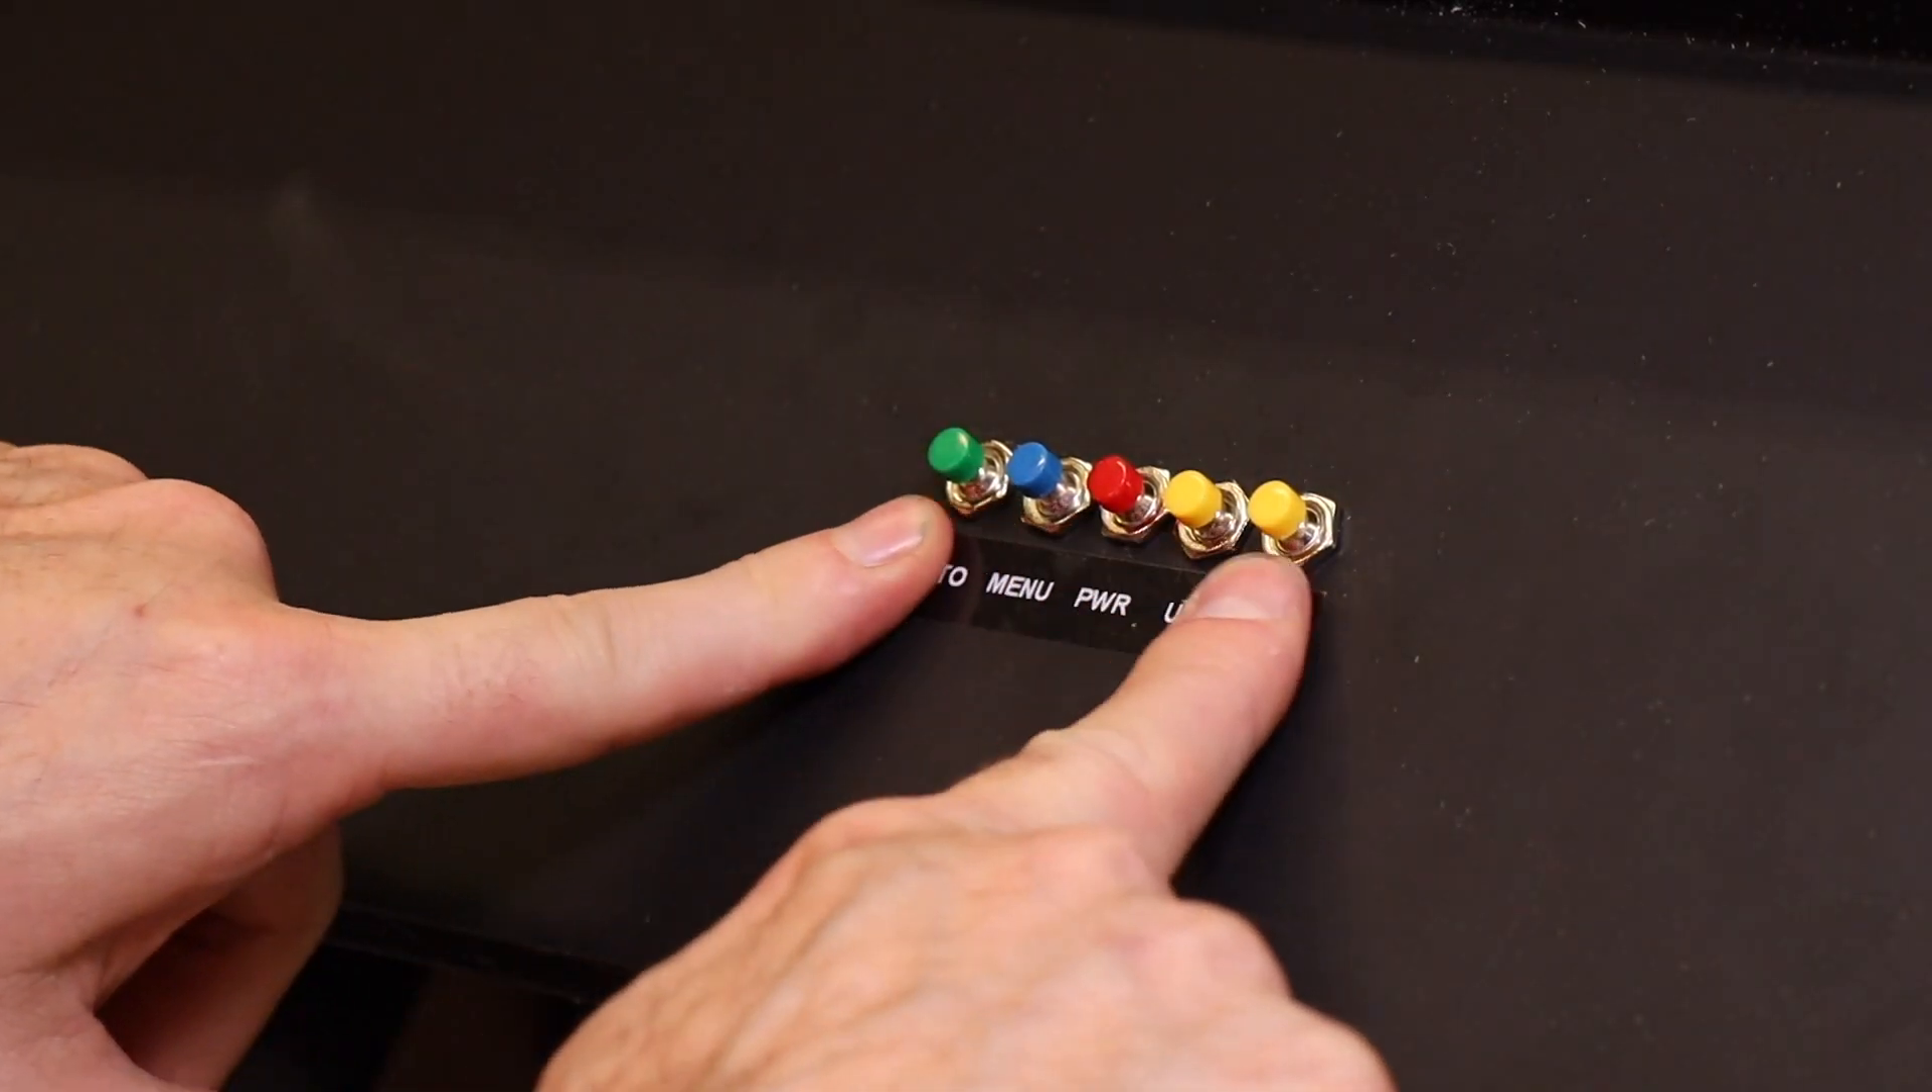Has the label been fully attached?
Yes.